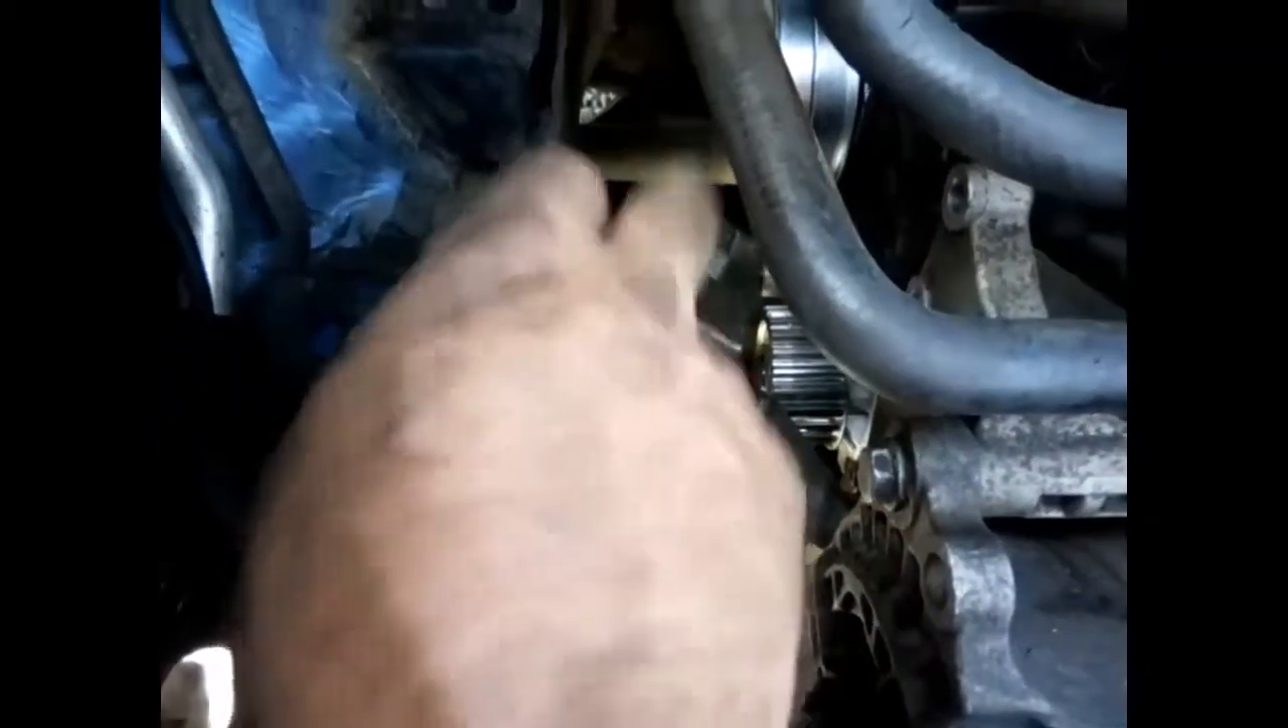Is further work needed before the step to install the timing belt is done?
Yes.